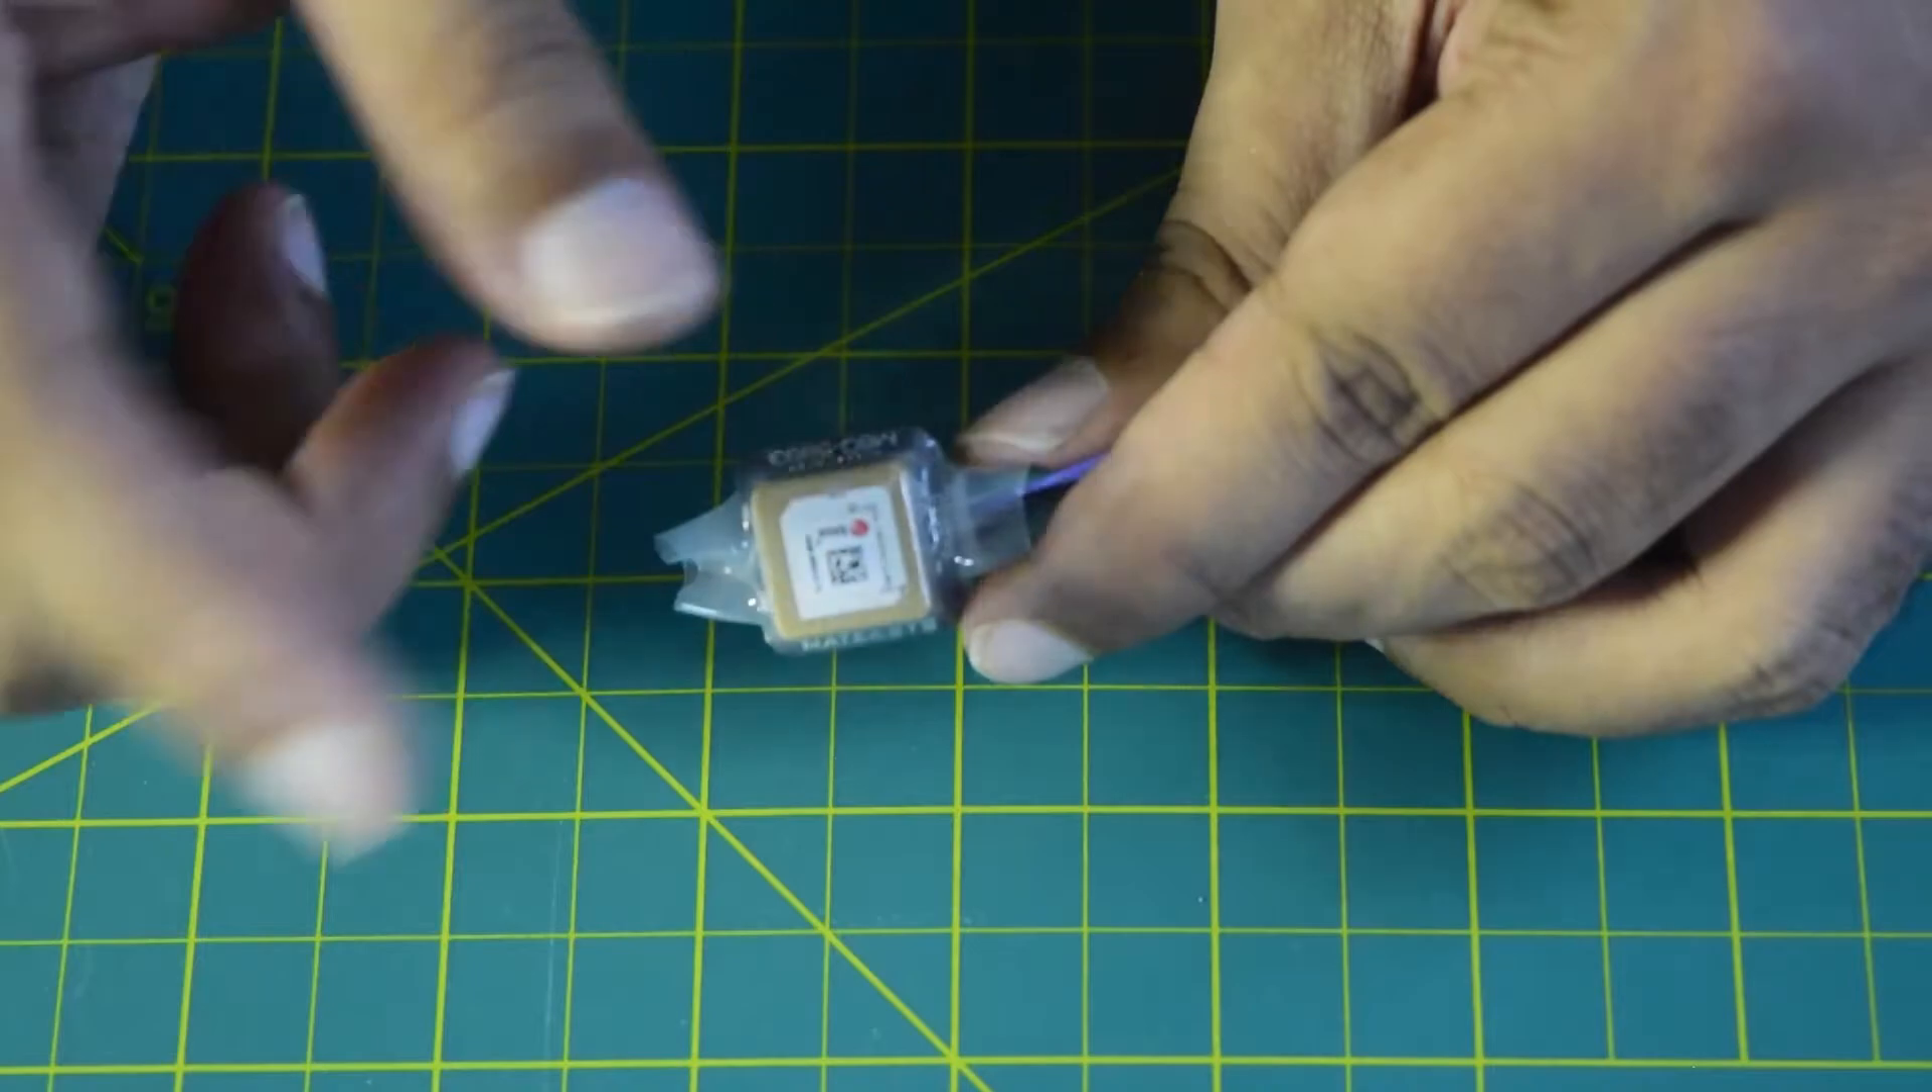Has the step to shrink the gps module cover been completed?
Yes.